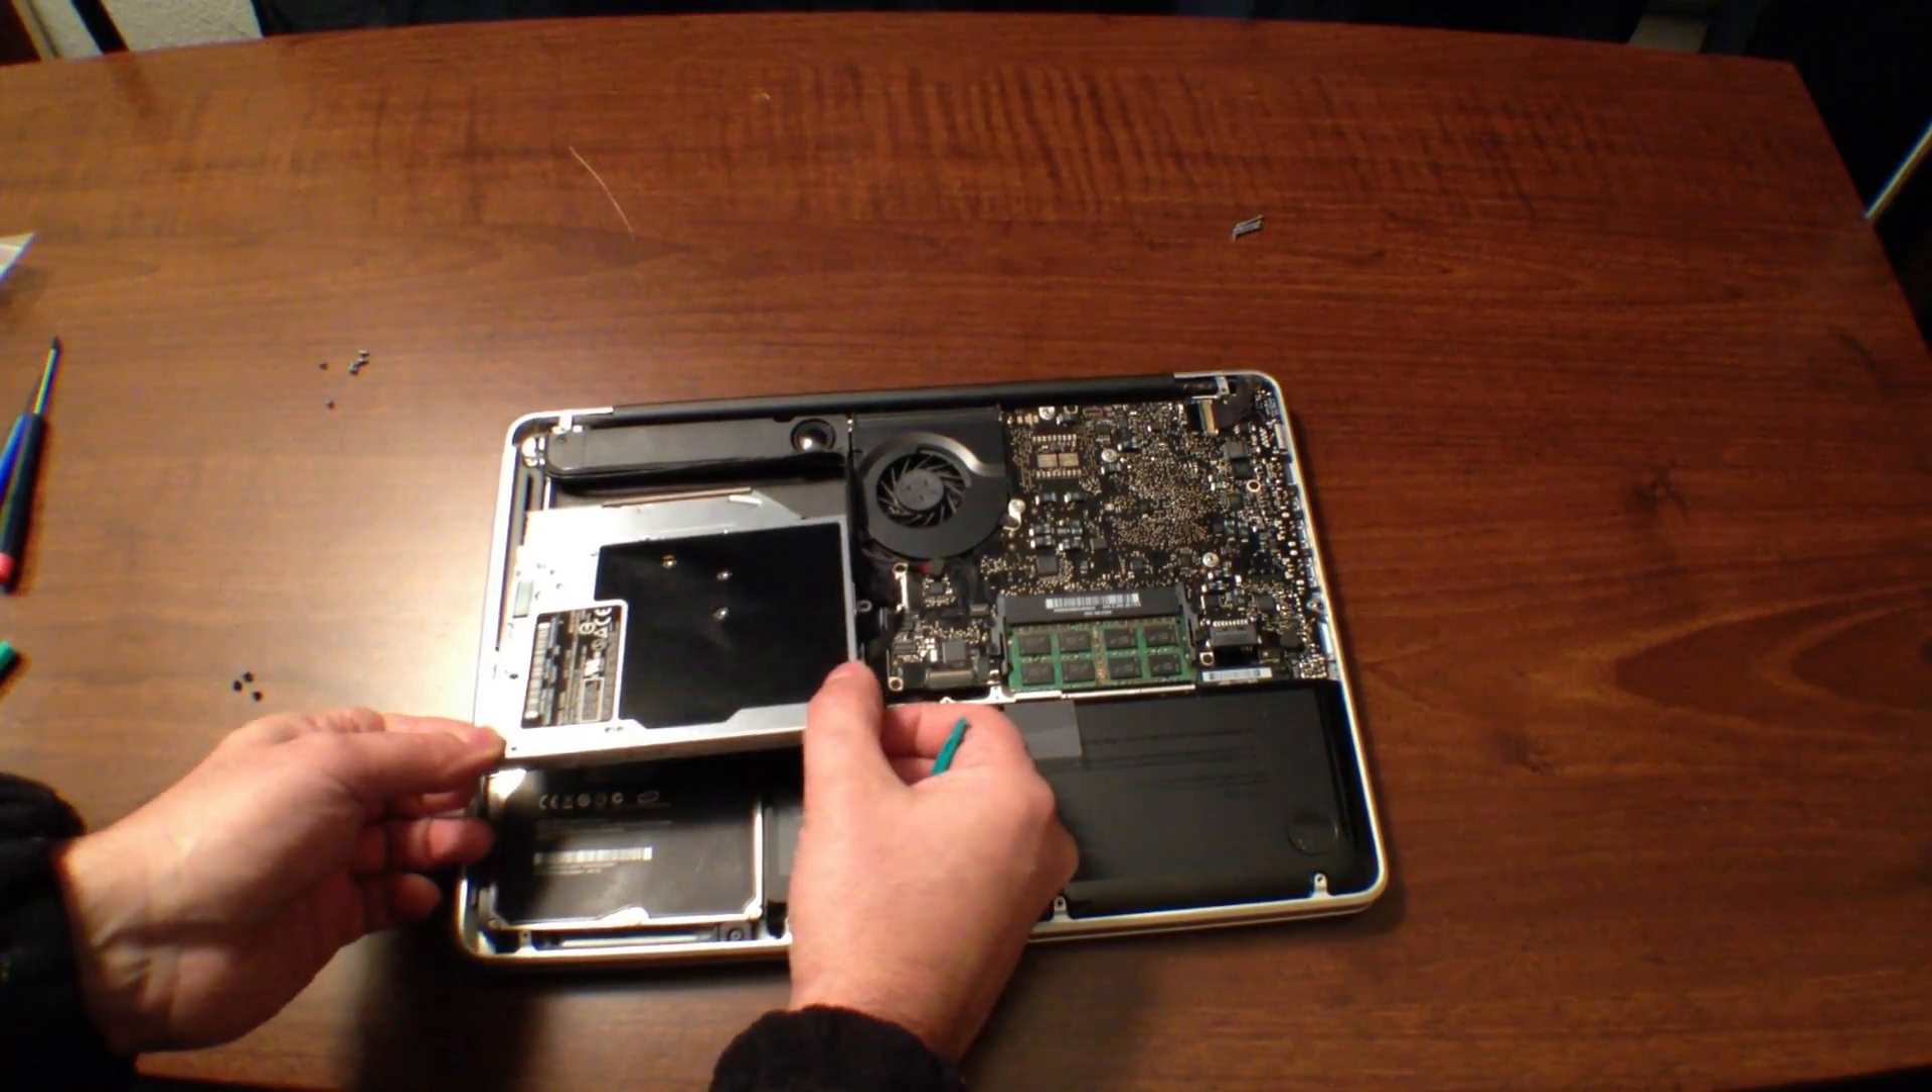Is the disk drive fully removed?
No.